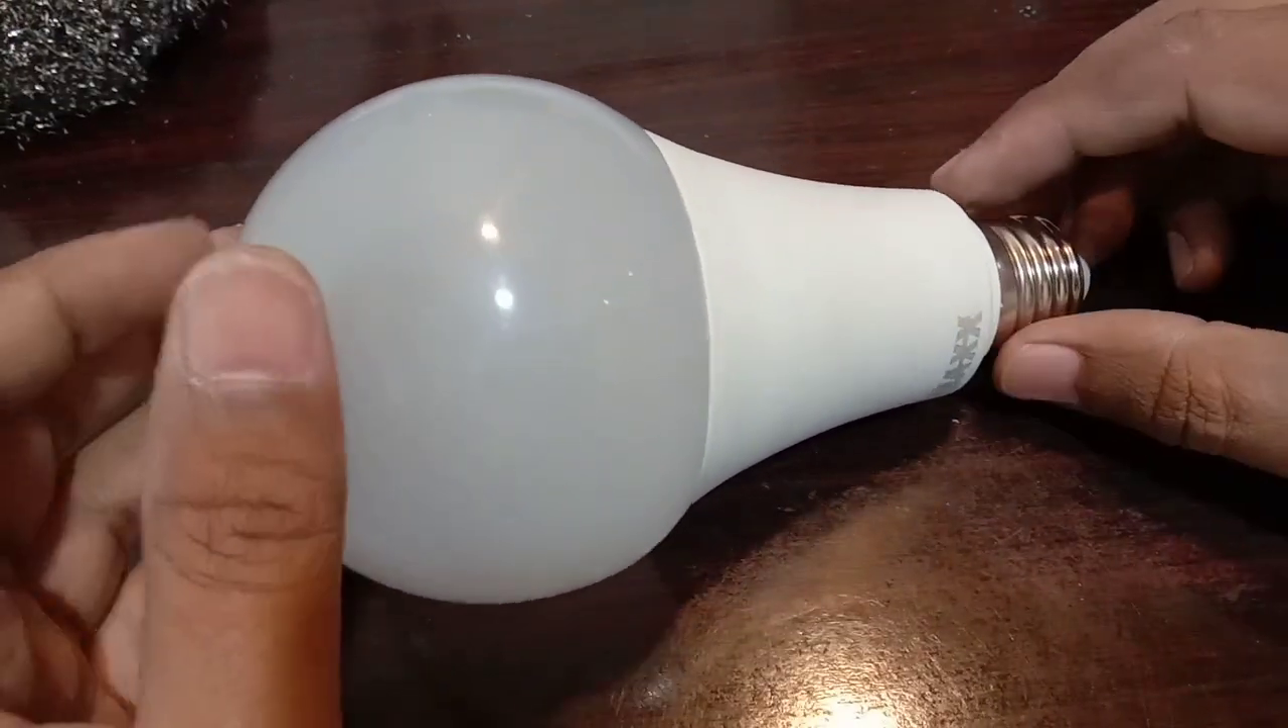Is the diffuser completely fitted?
Yes.